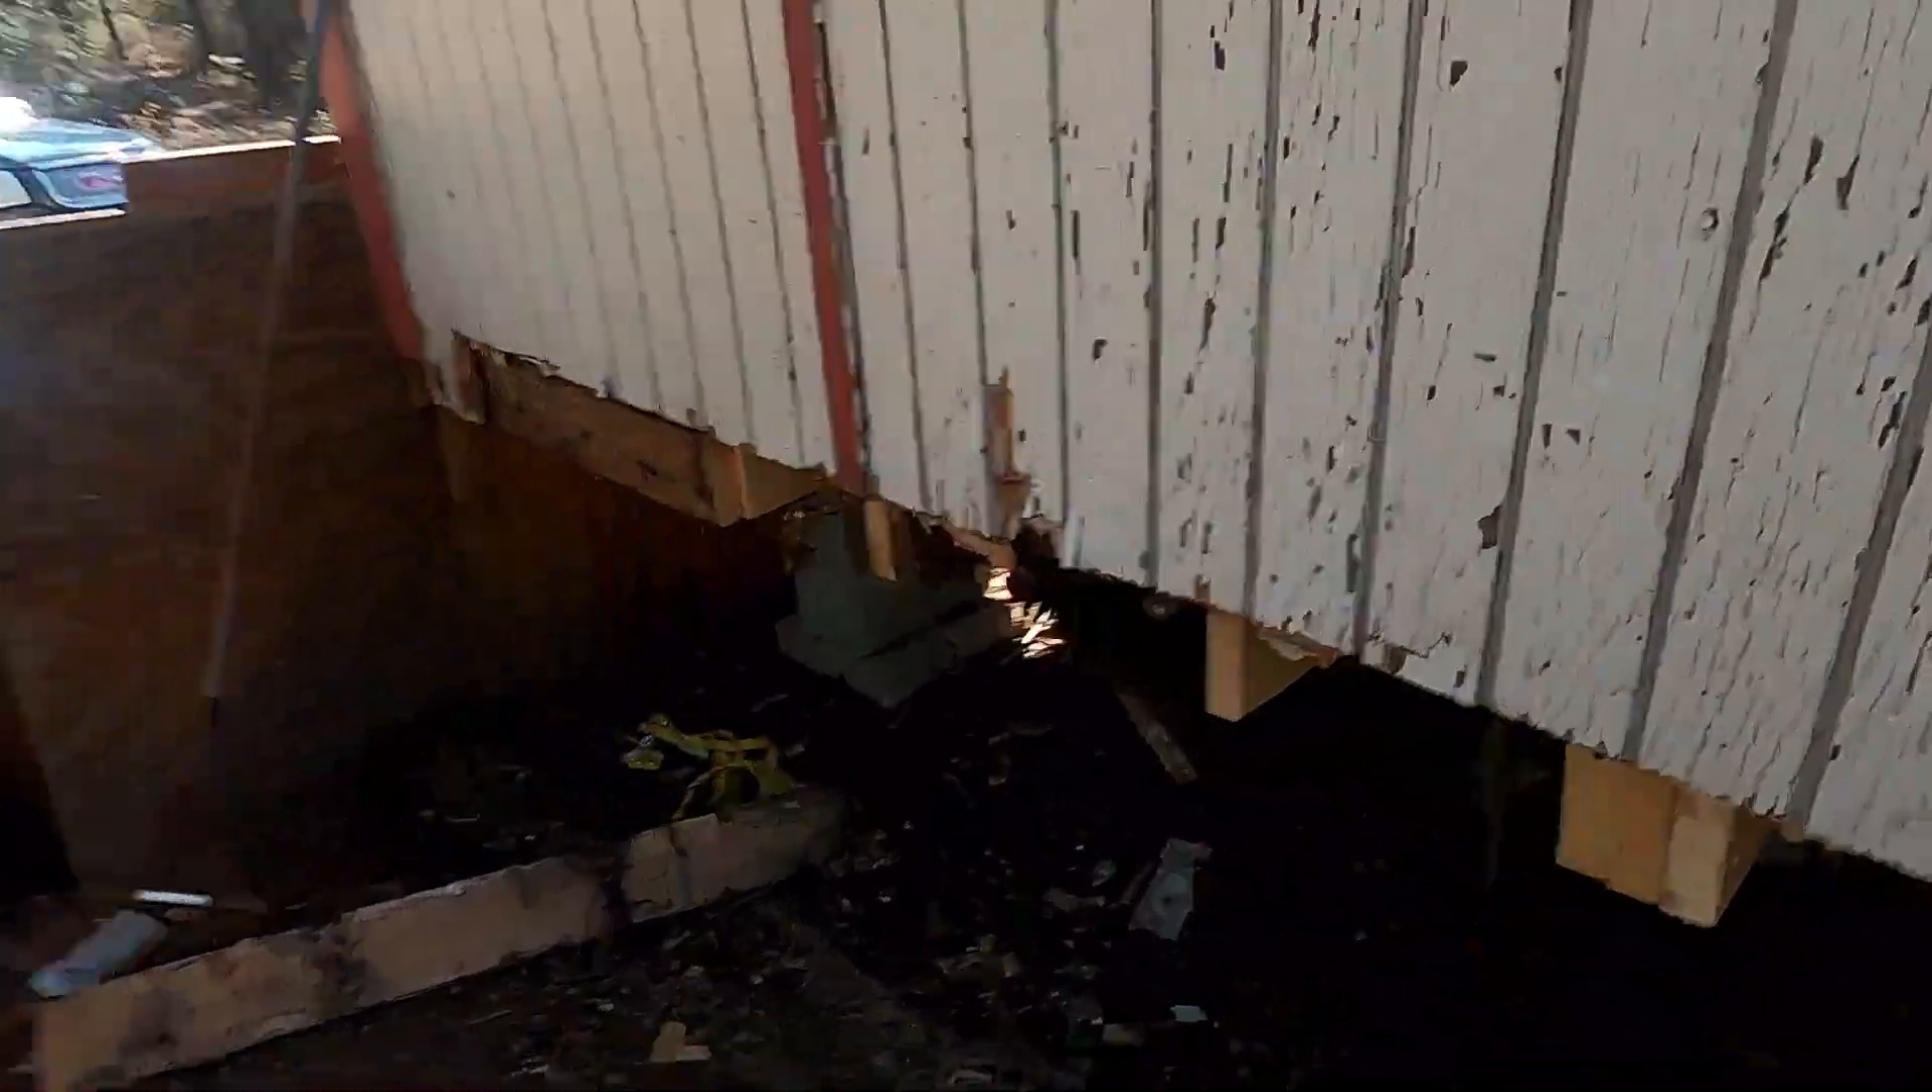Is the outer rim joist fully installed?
No.